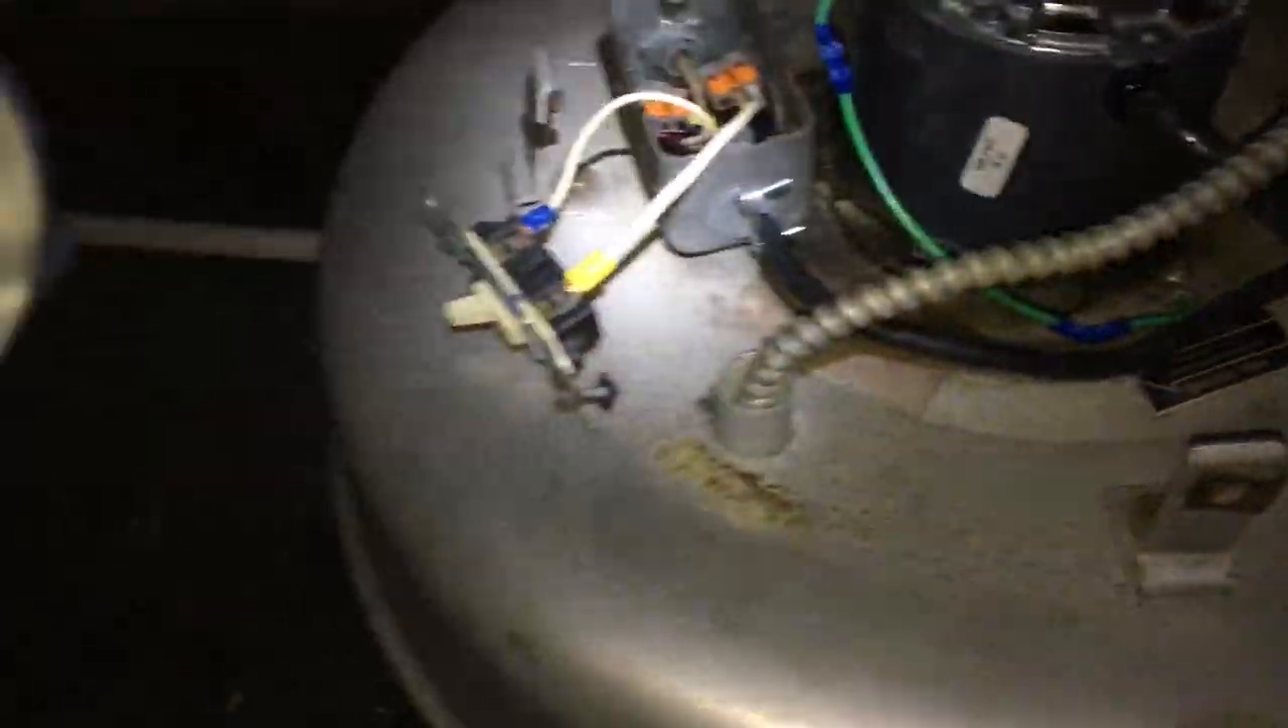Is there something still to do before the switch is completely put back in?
Yes.